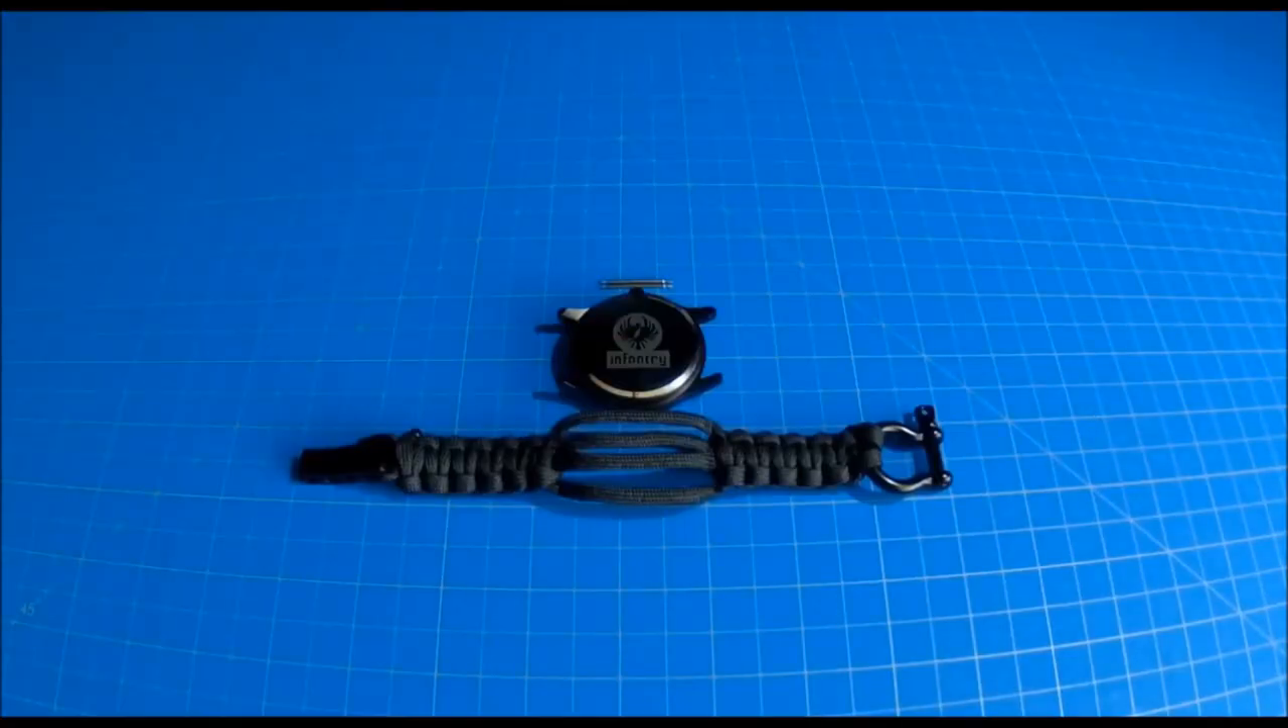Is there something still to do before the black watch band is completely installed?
Yes.